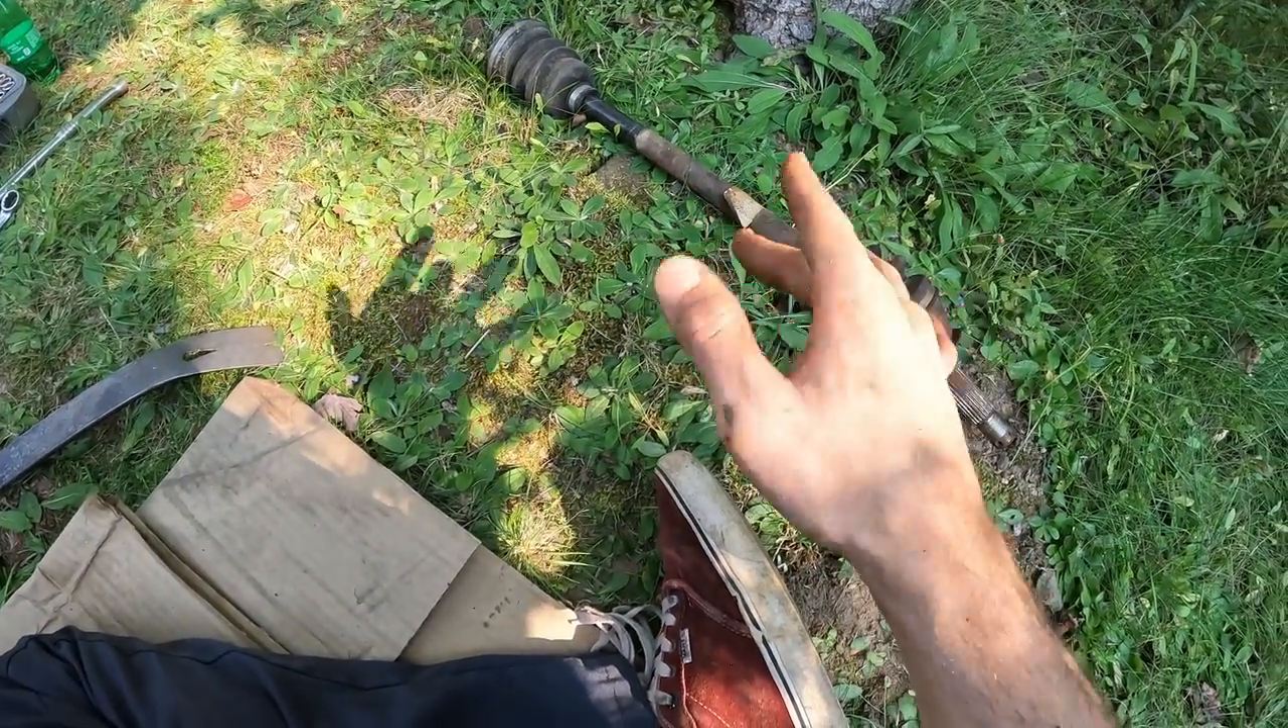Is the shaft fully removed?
Yes.